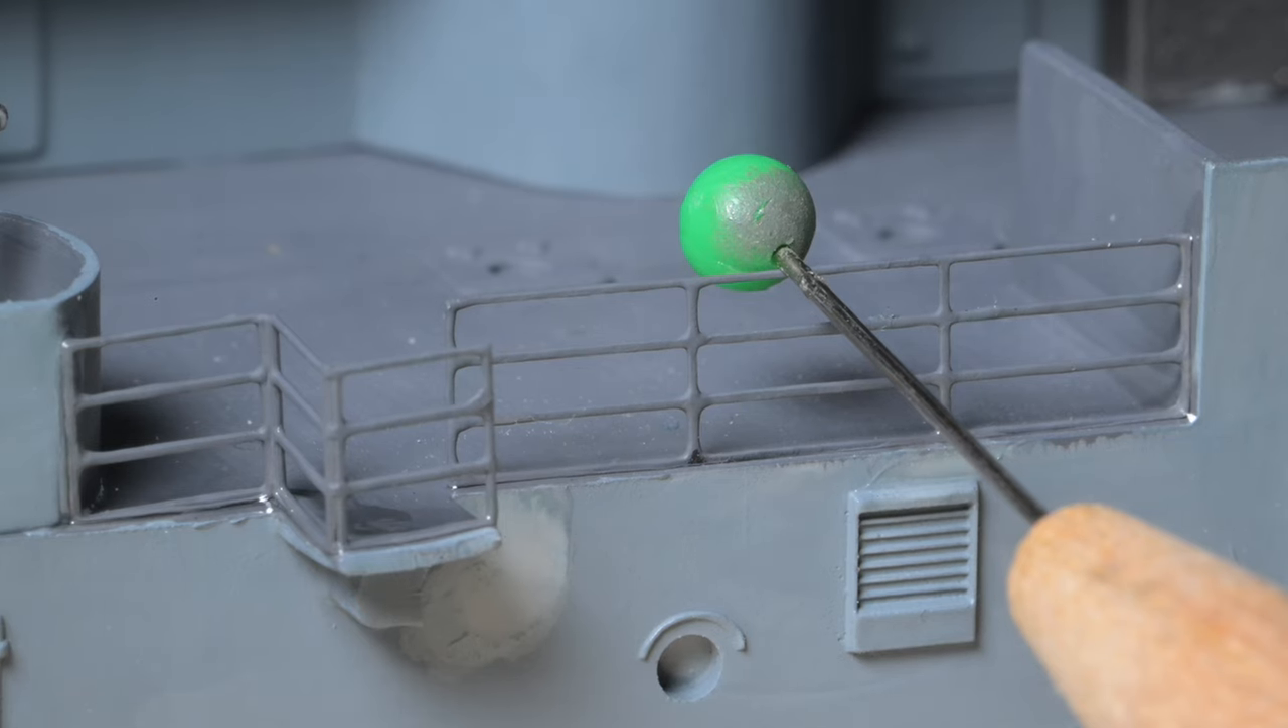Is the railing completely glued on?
Yes.